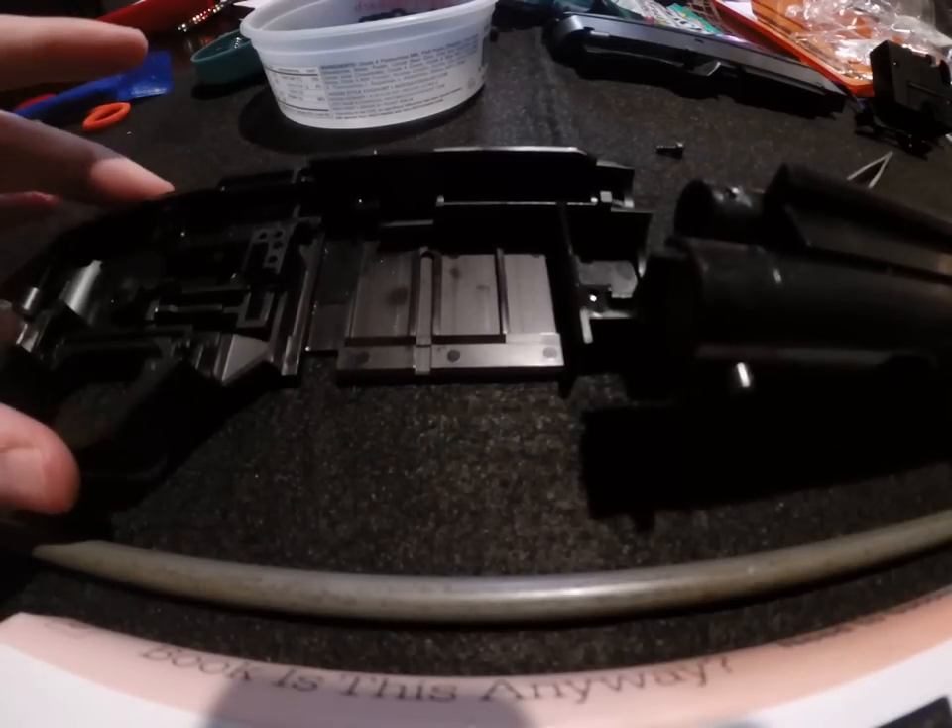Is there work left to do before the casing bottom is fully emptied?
No.